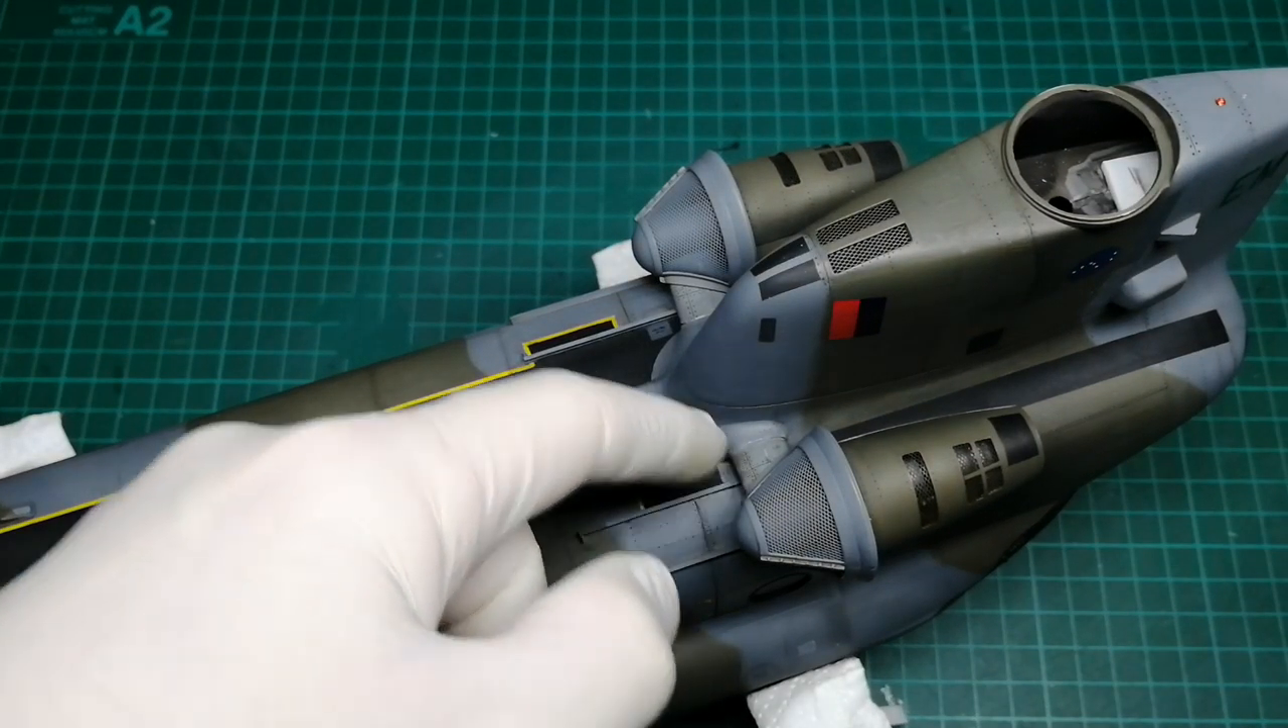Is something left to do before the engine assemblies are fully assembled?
No.